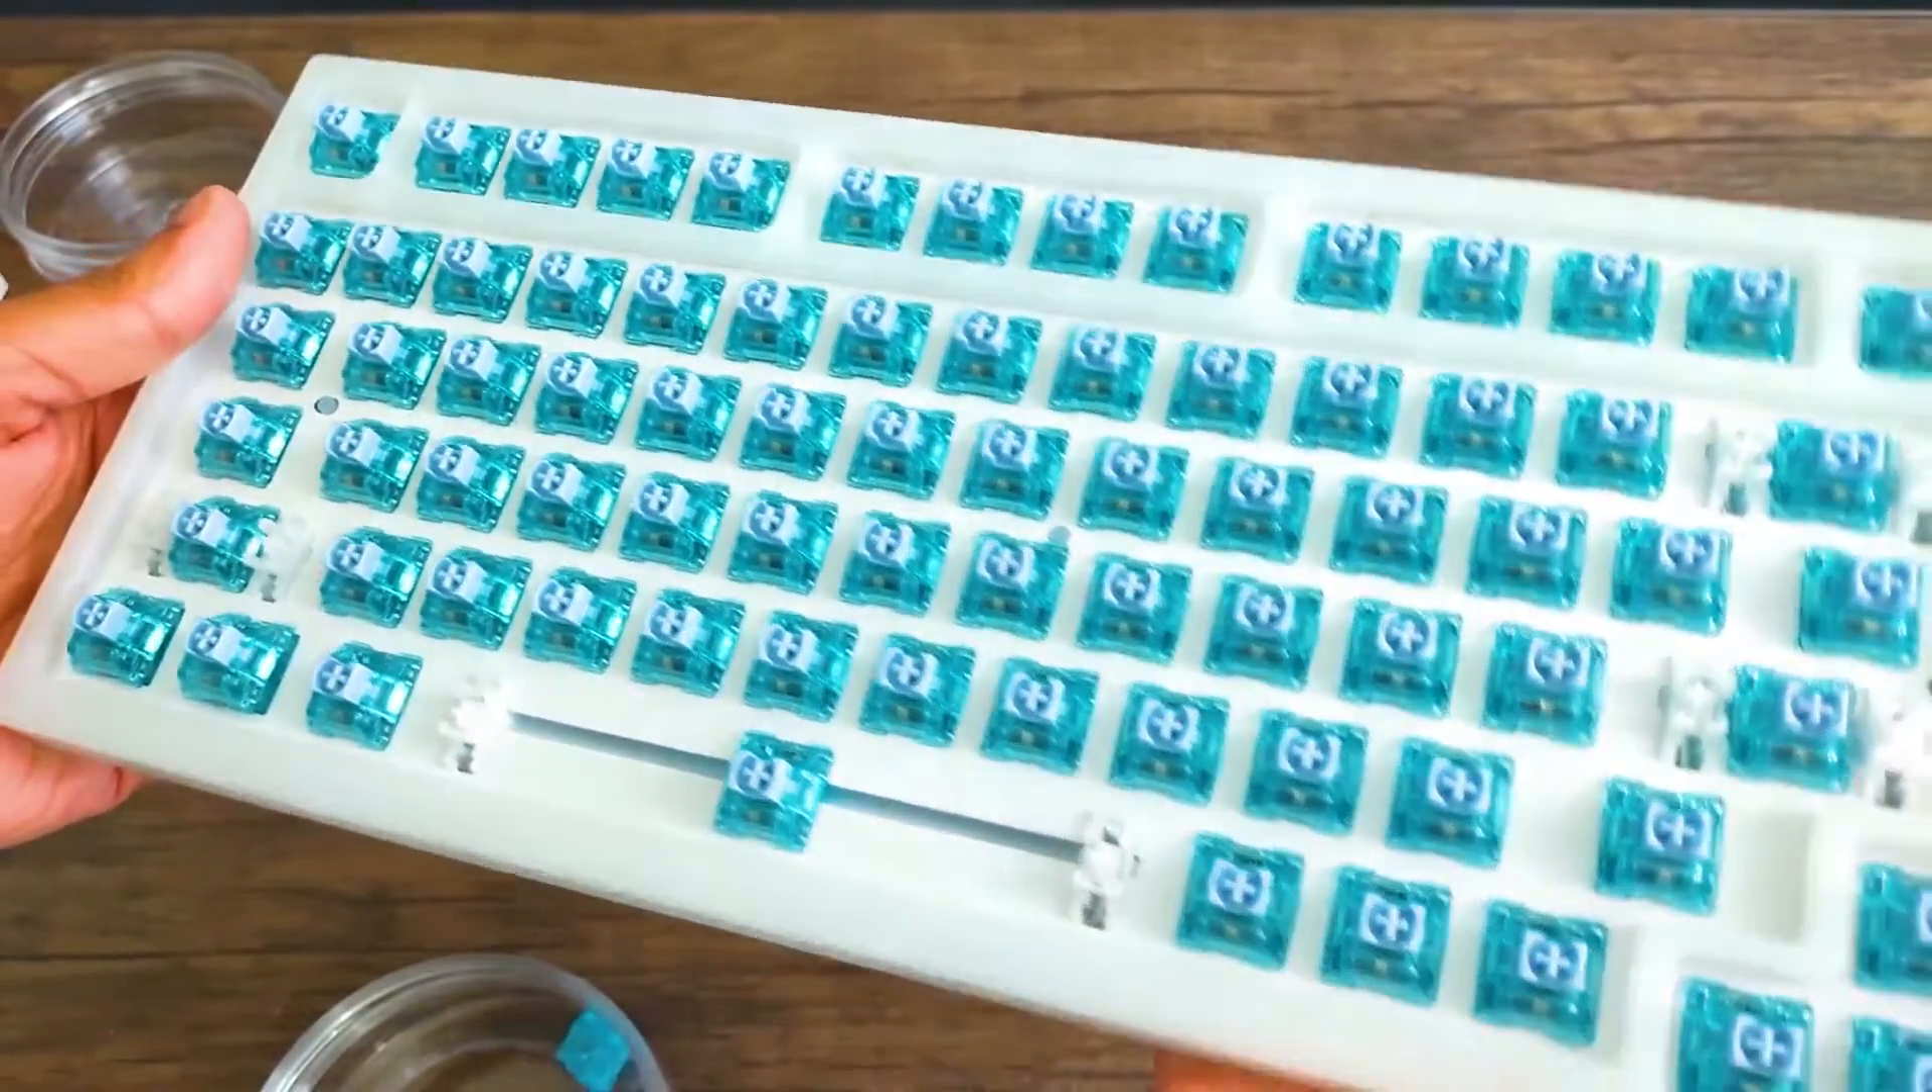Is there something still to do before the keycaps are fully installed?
Yes.